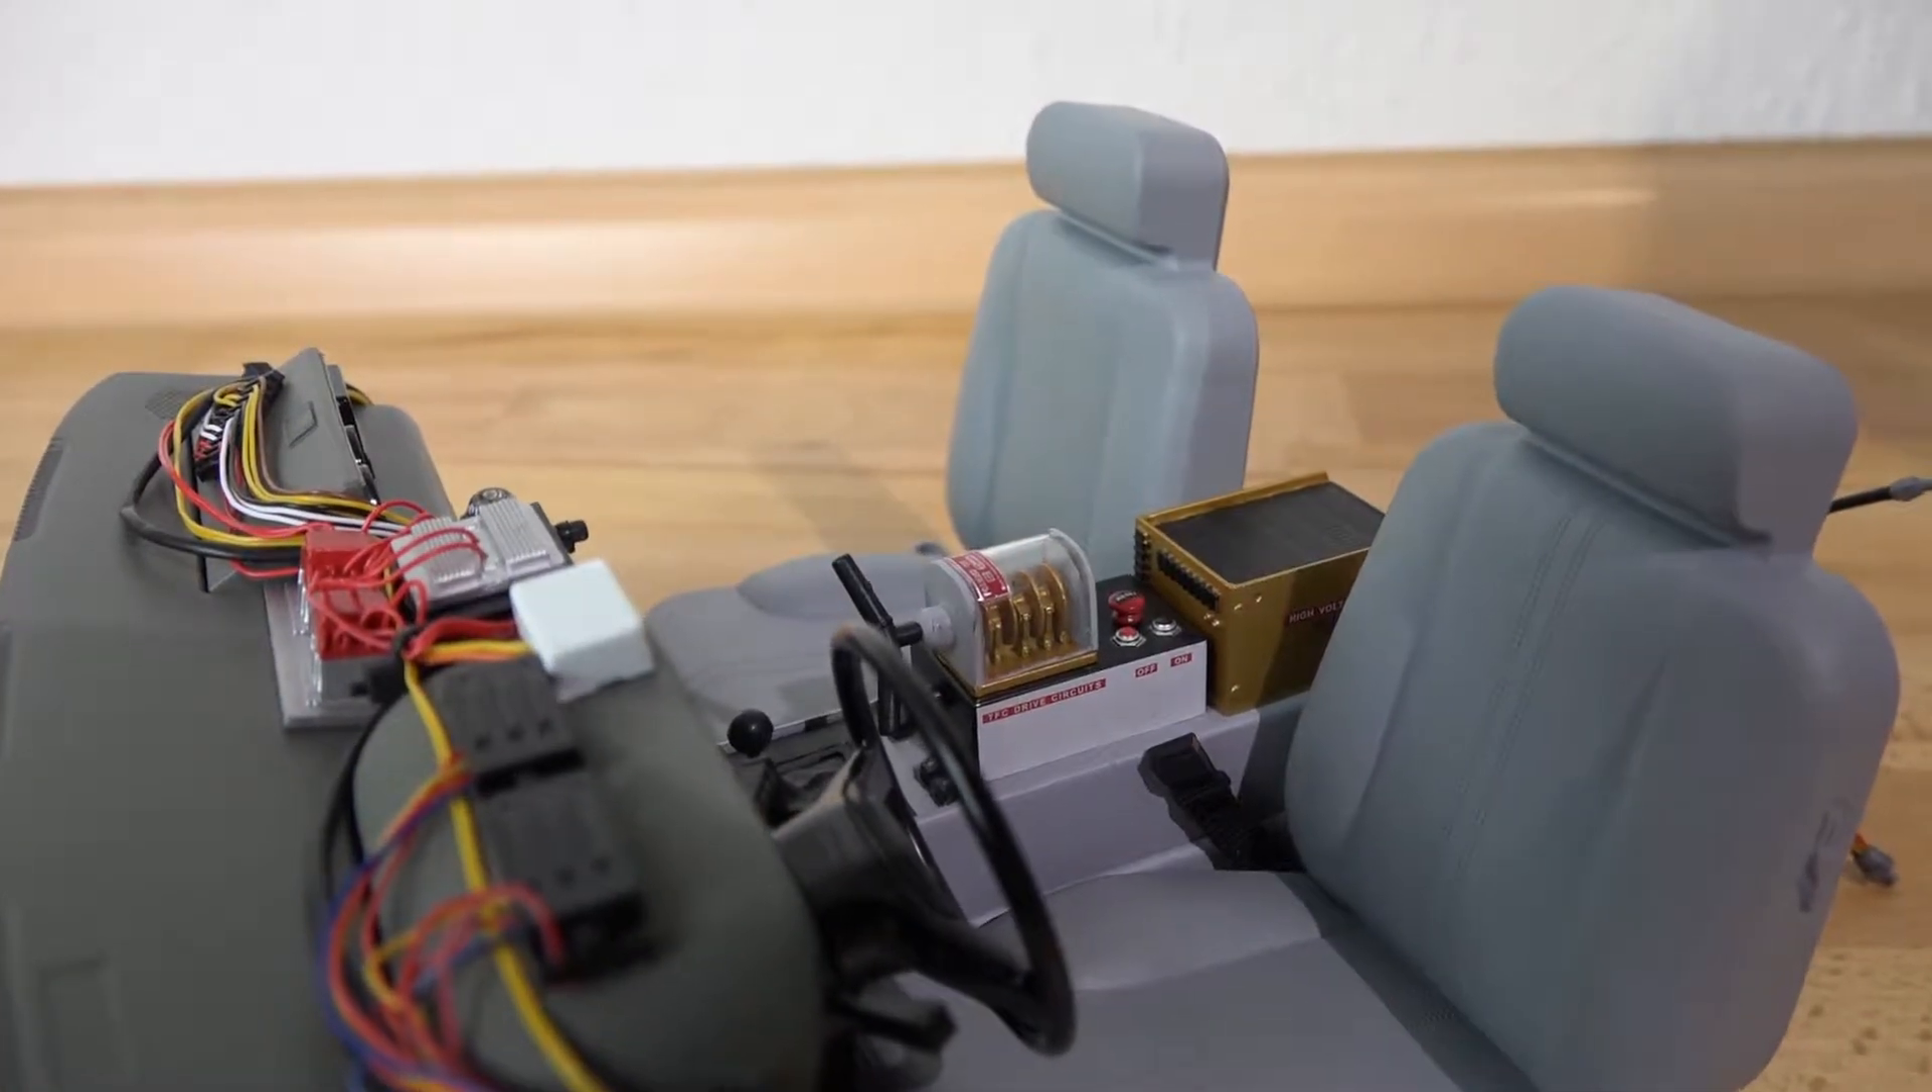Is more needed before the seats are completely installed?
No.